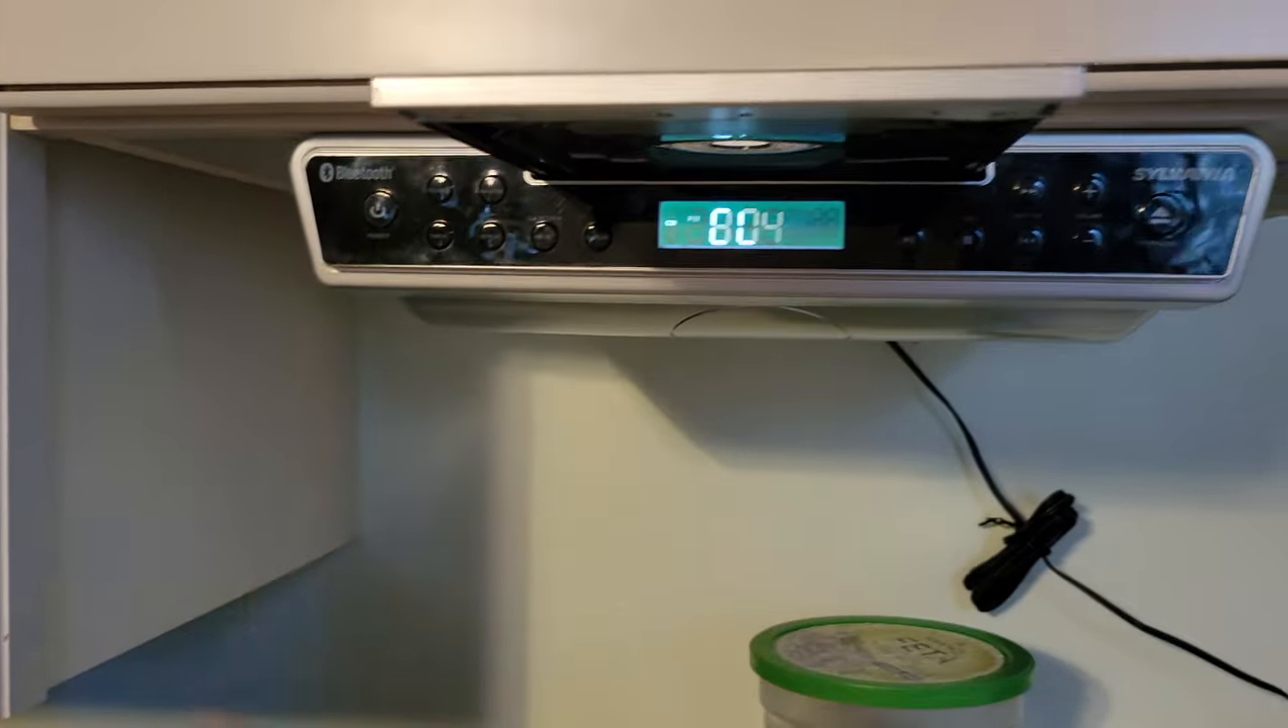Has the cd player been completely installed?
Yes.